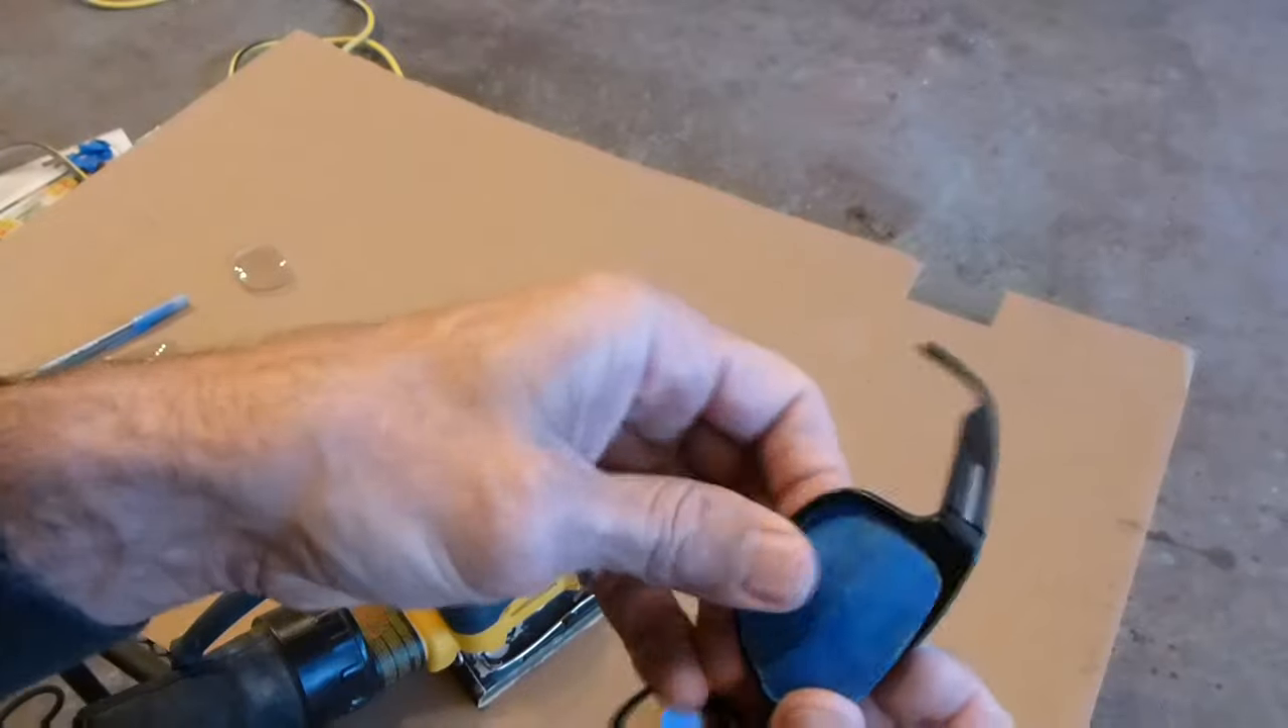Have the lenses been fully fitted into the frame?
No.